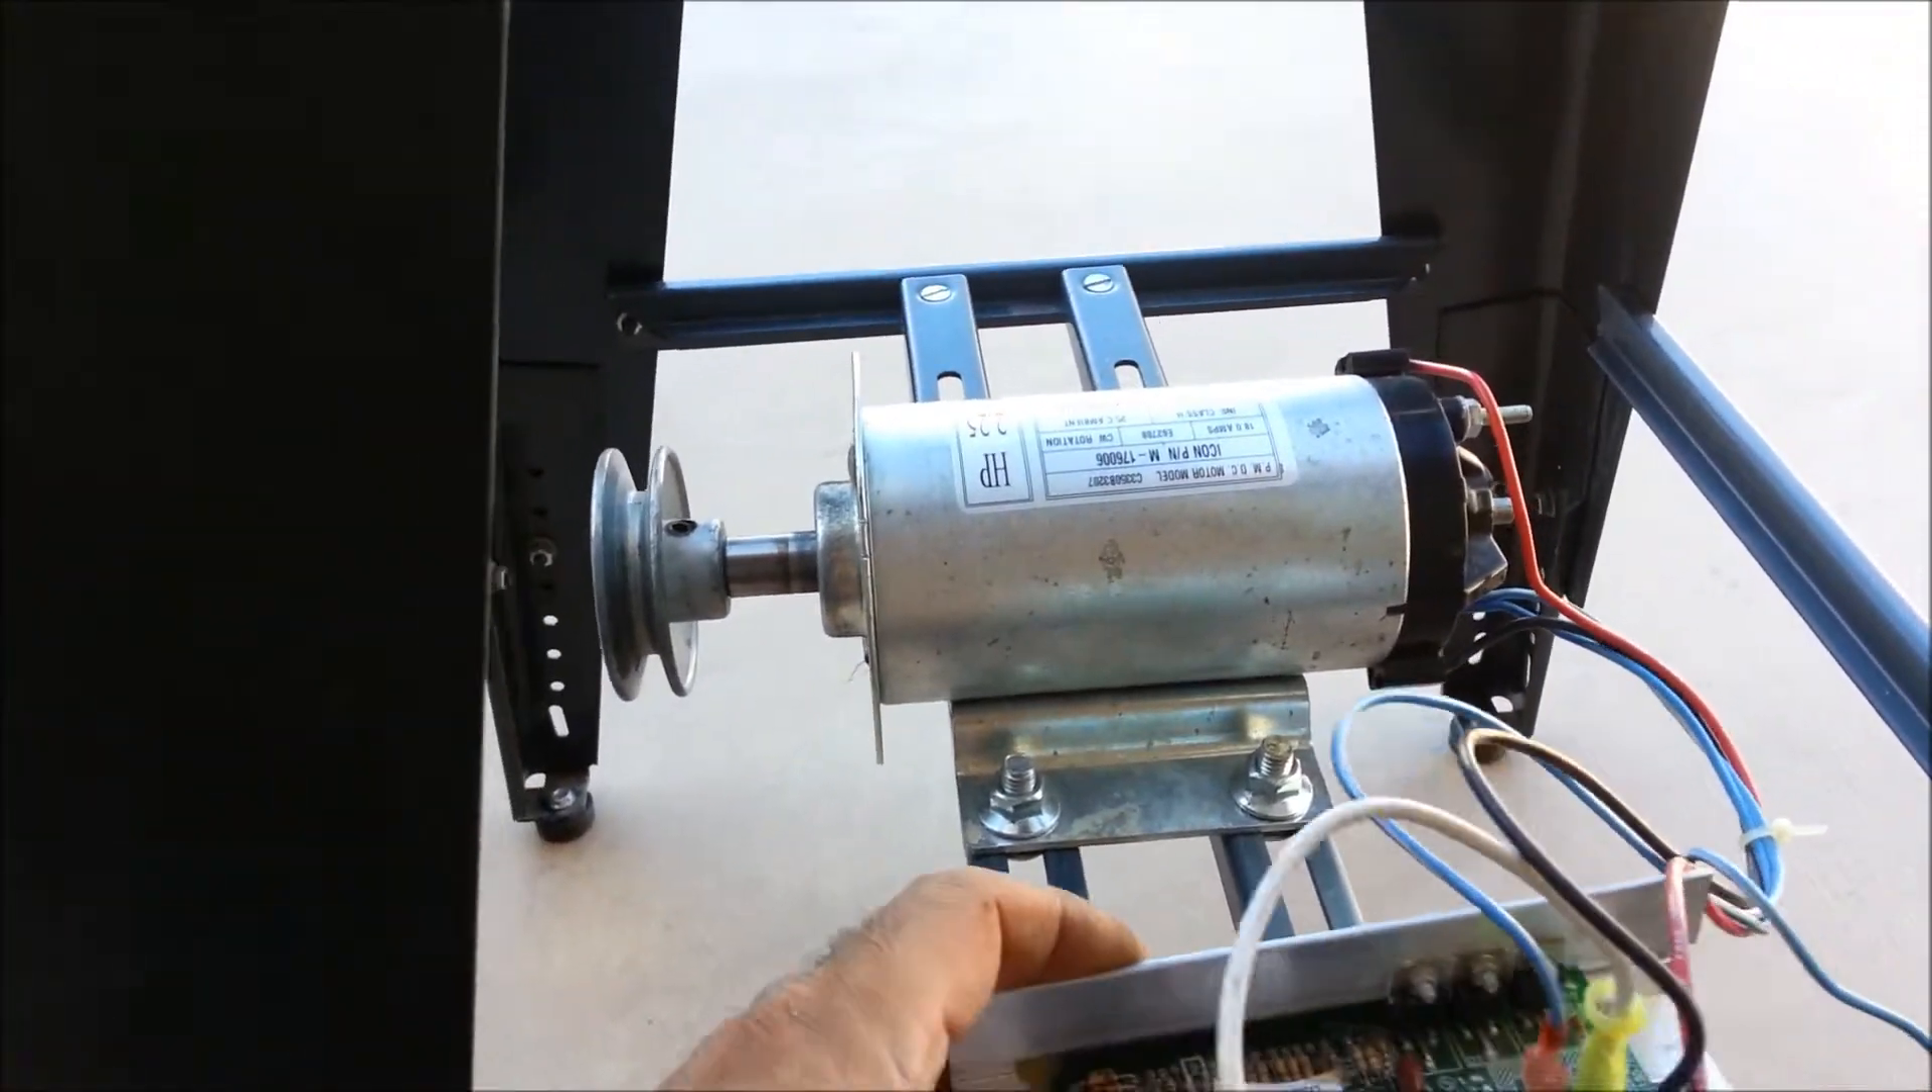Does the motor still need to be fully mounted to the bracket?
No.